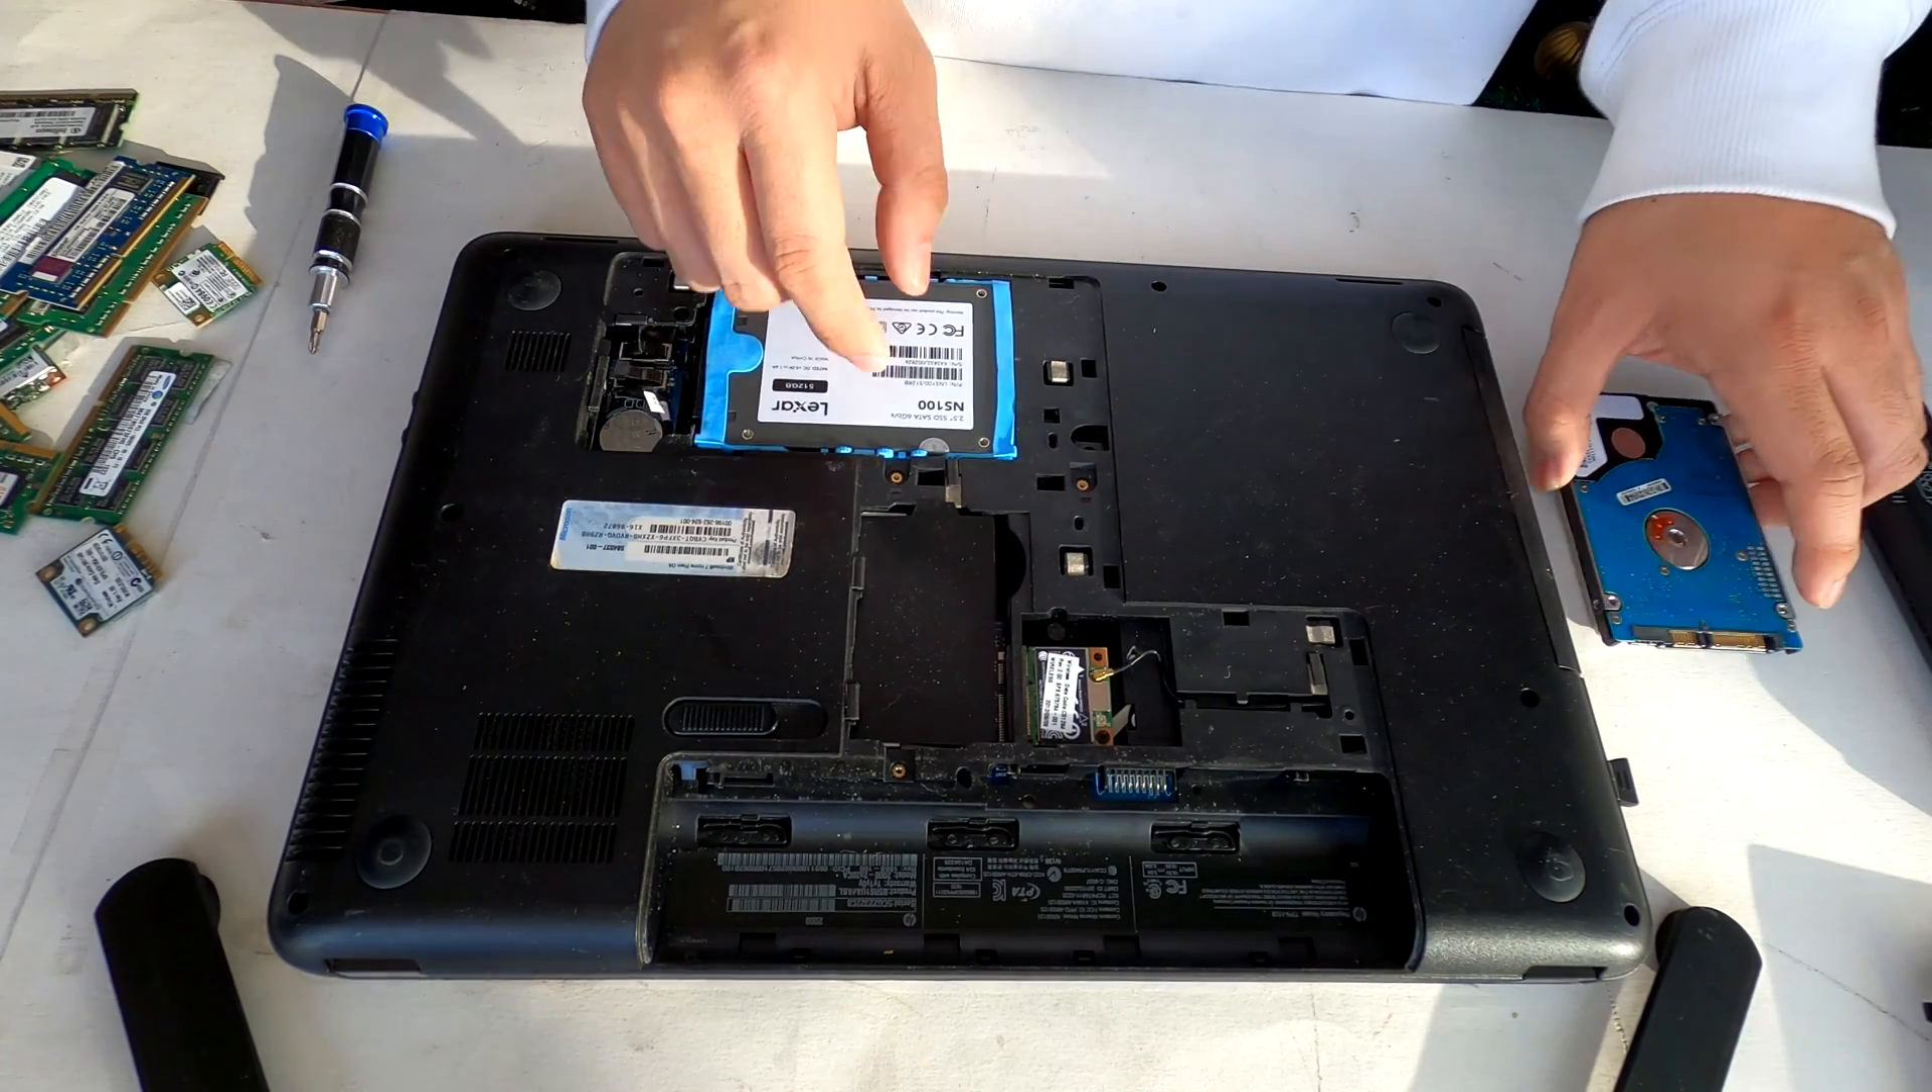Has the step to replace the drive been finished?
Yes.